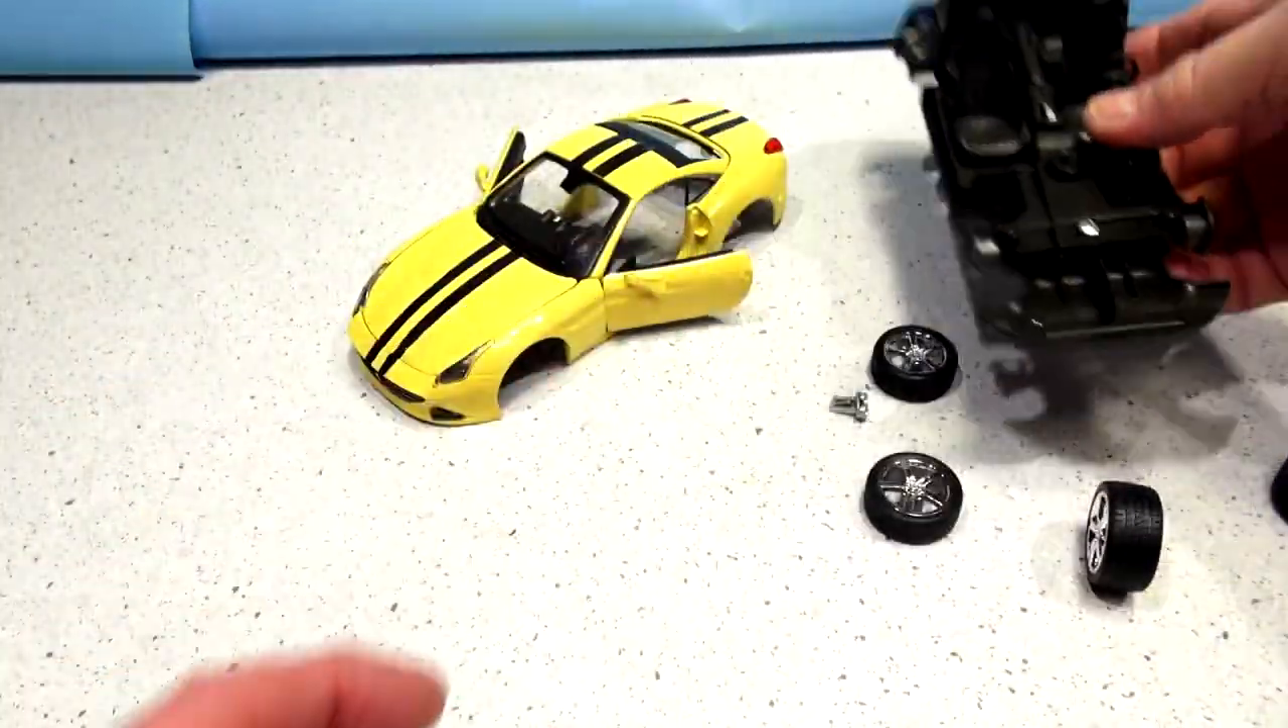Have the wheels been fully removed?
Yes.